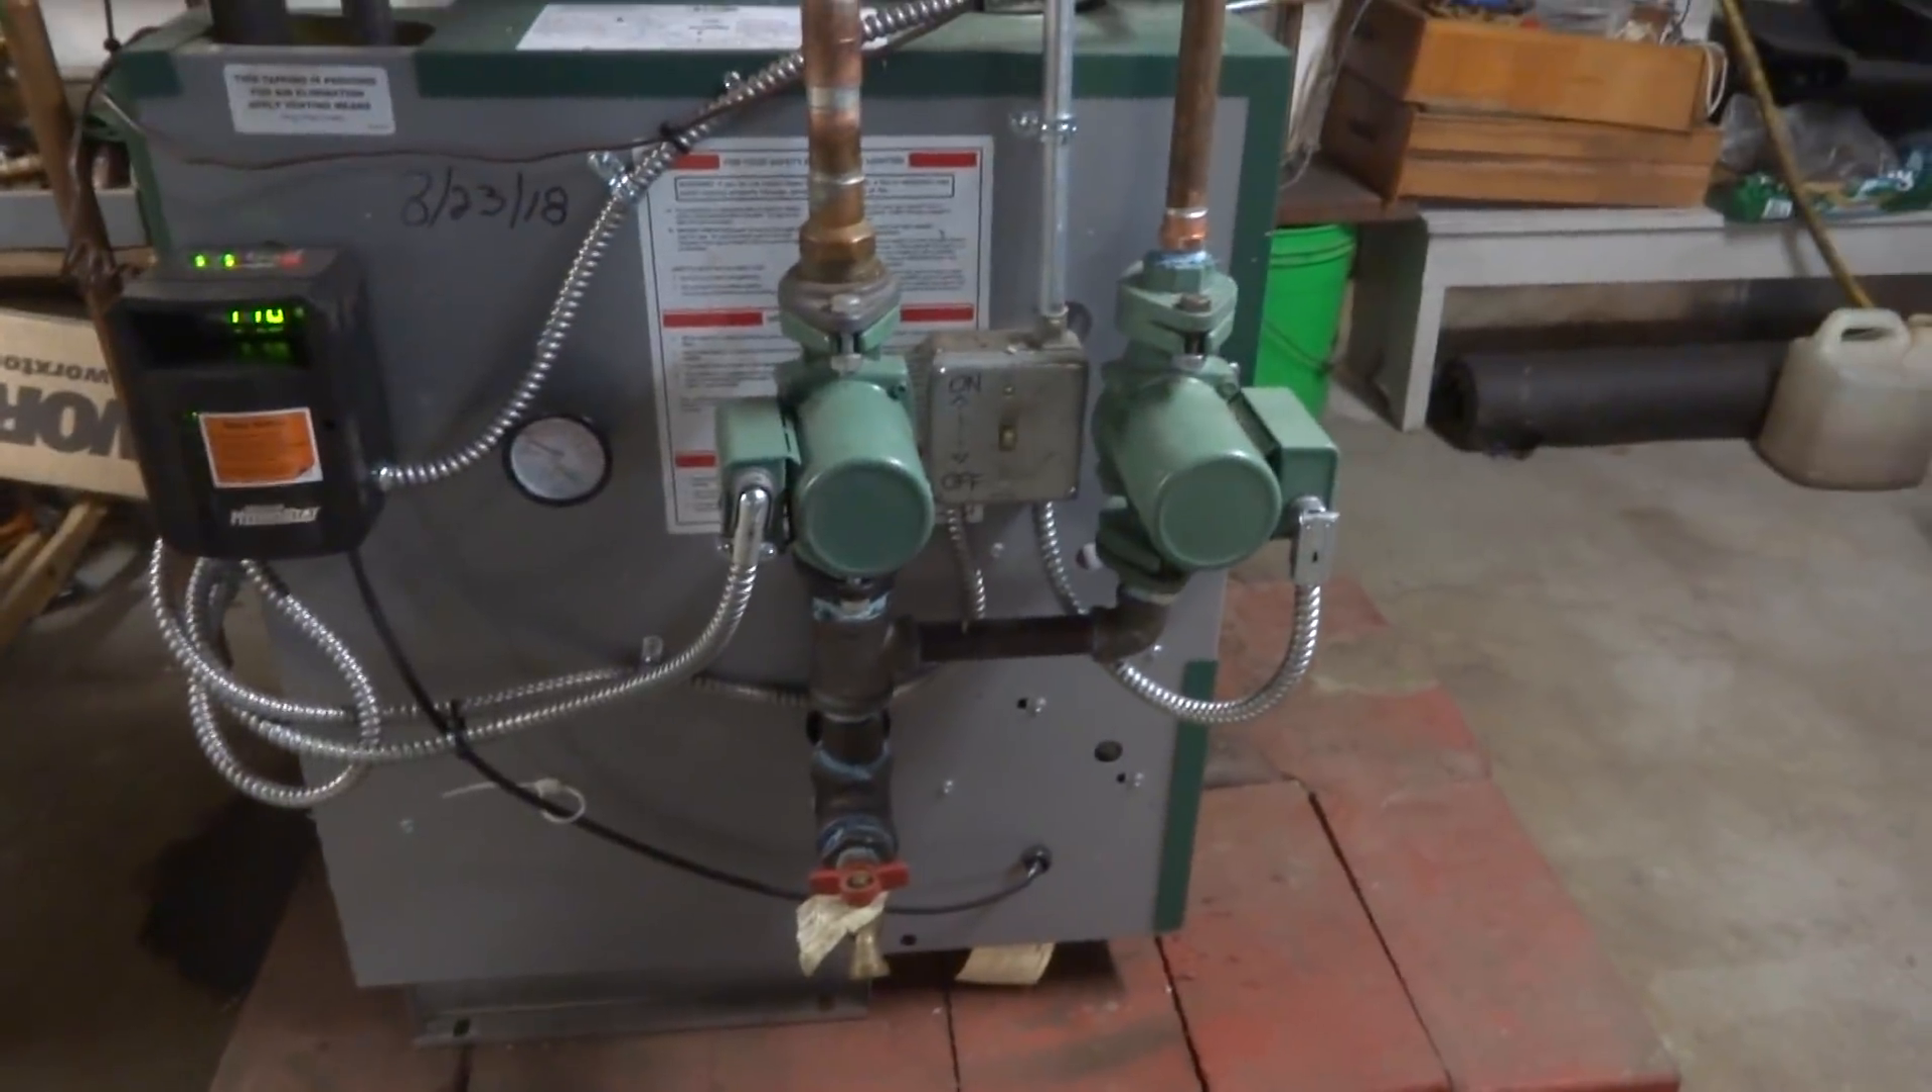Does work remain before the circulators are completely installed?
No.